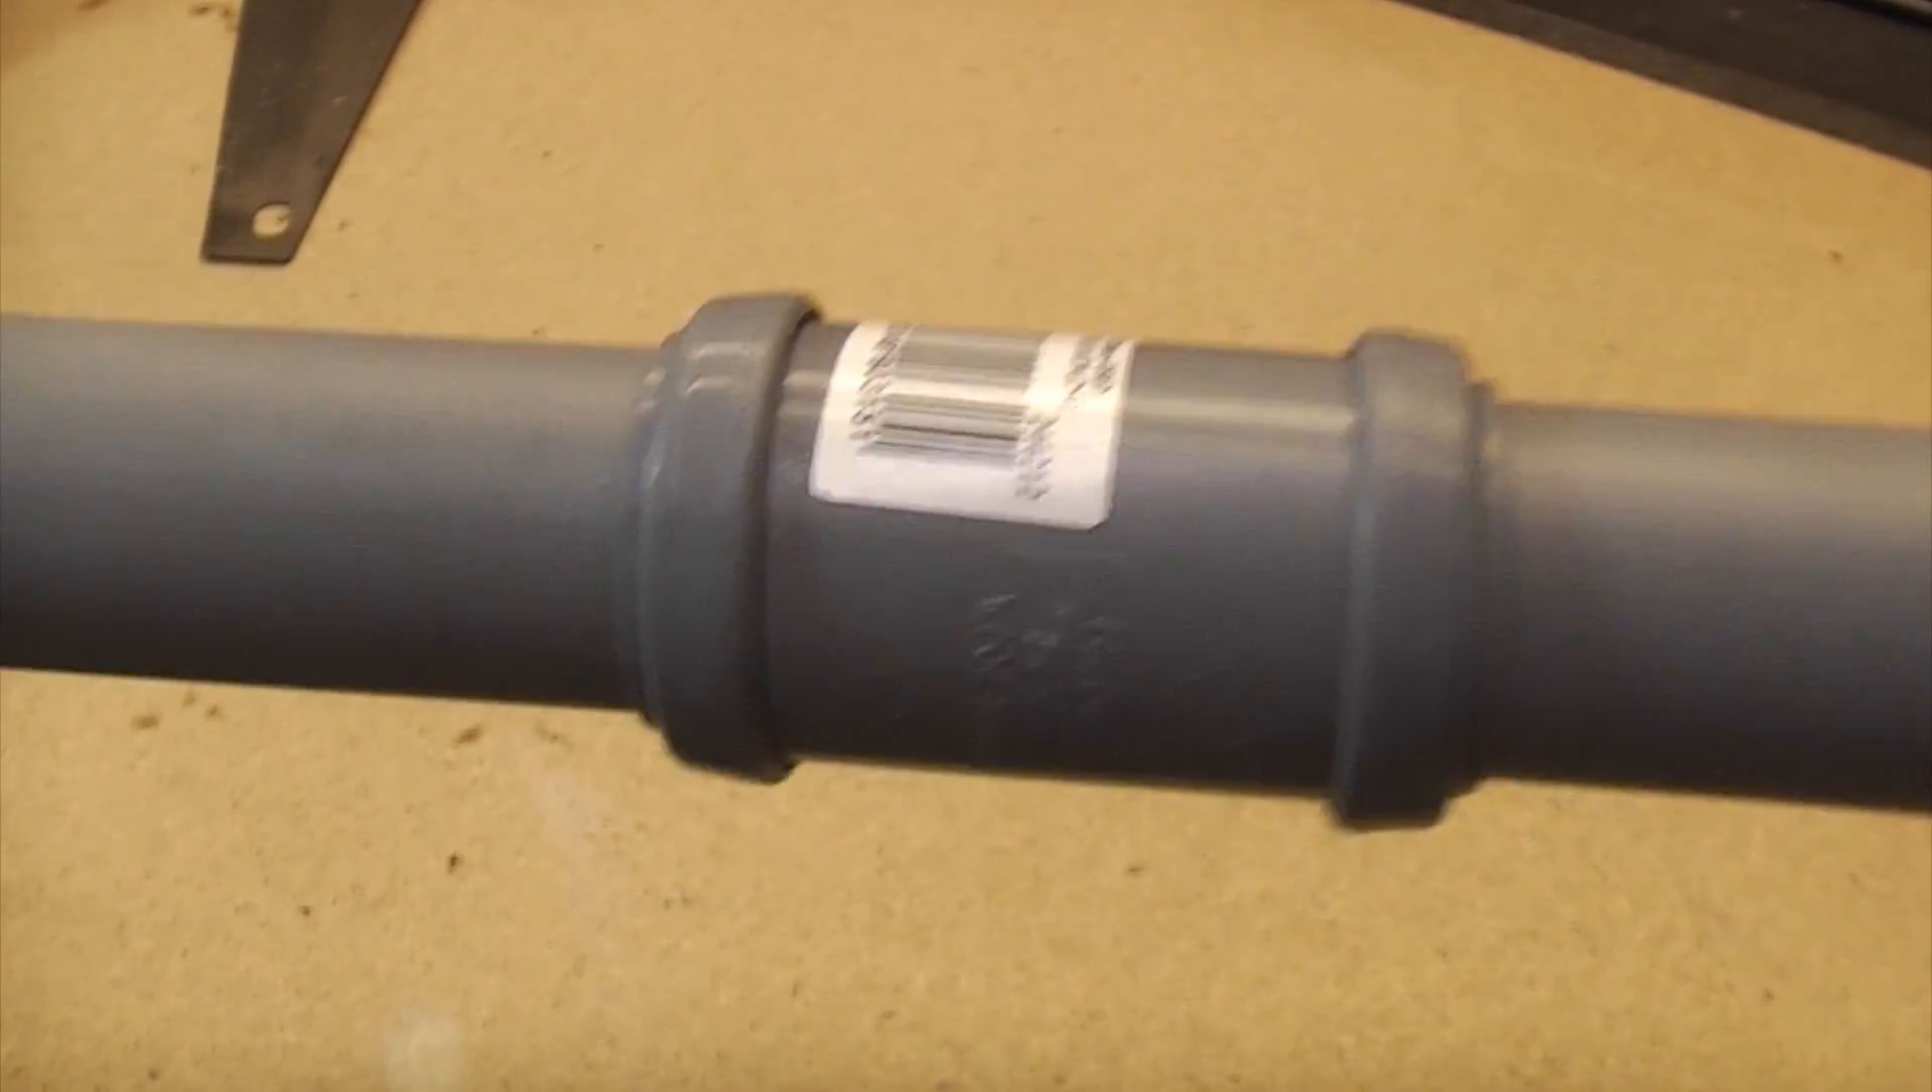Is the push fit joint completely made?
Yes.